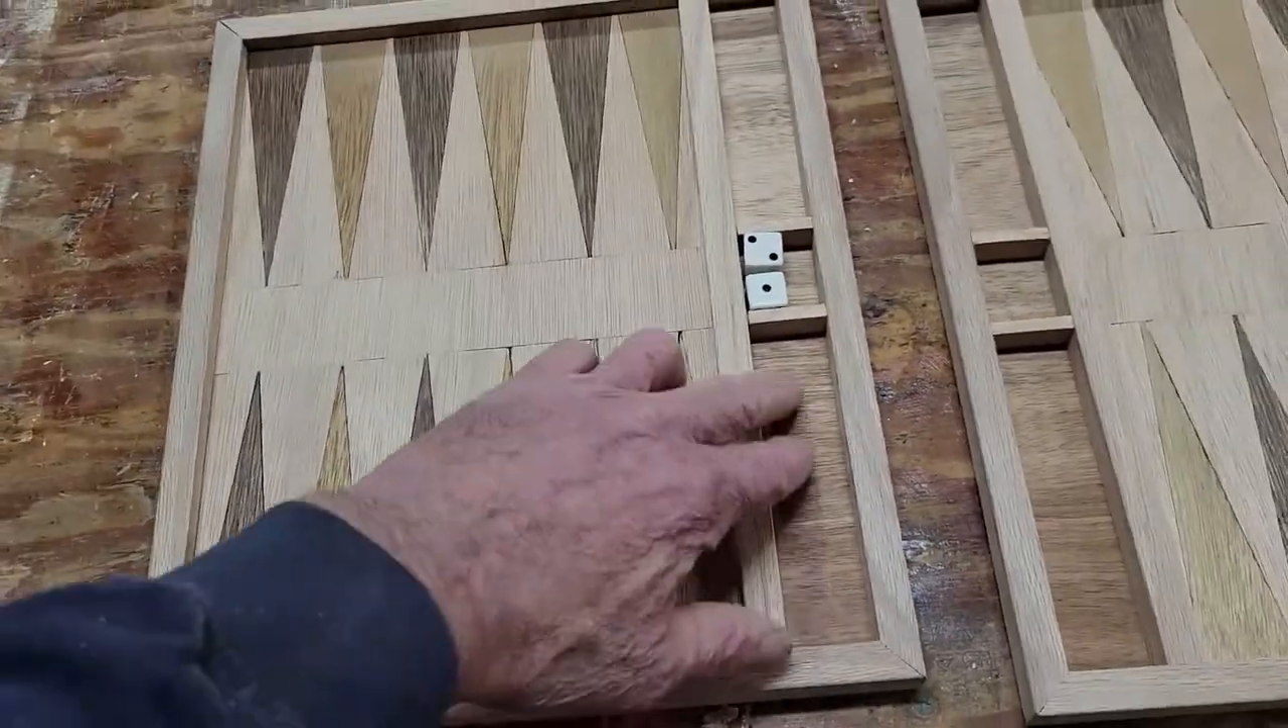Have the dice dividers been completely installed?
Yes.